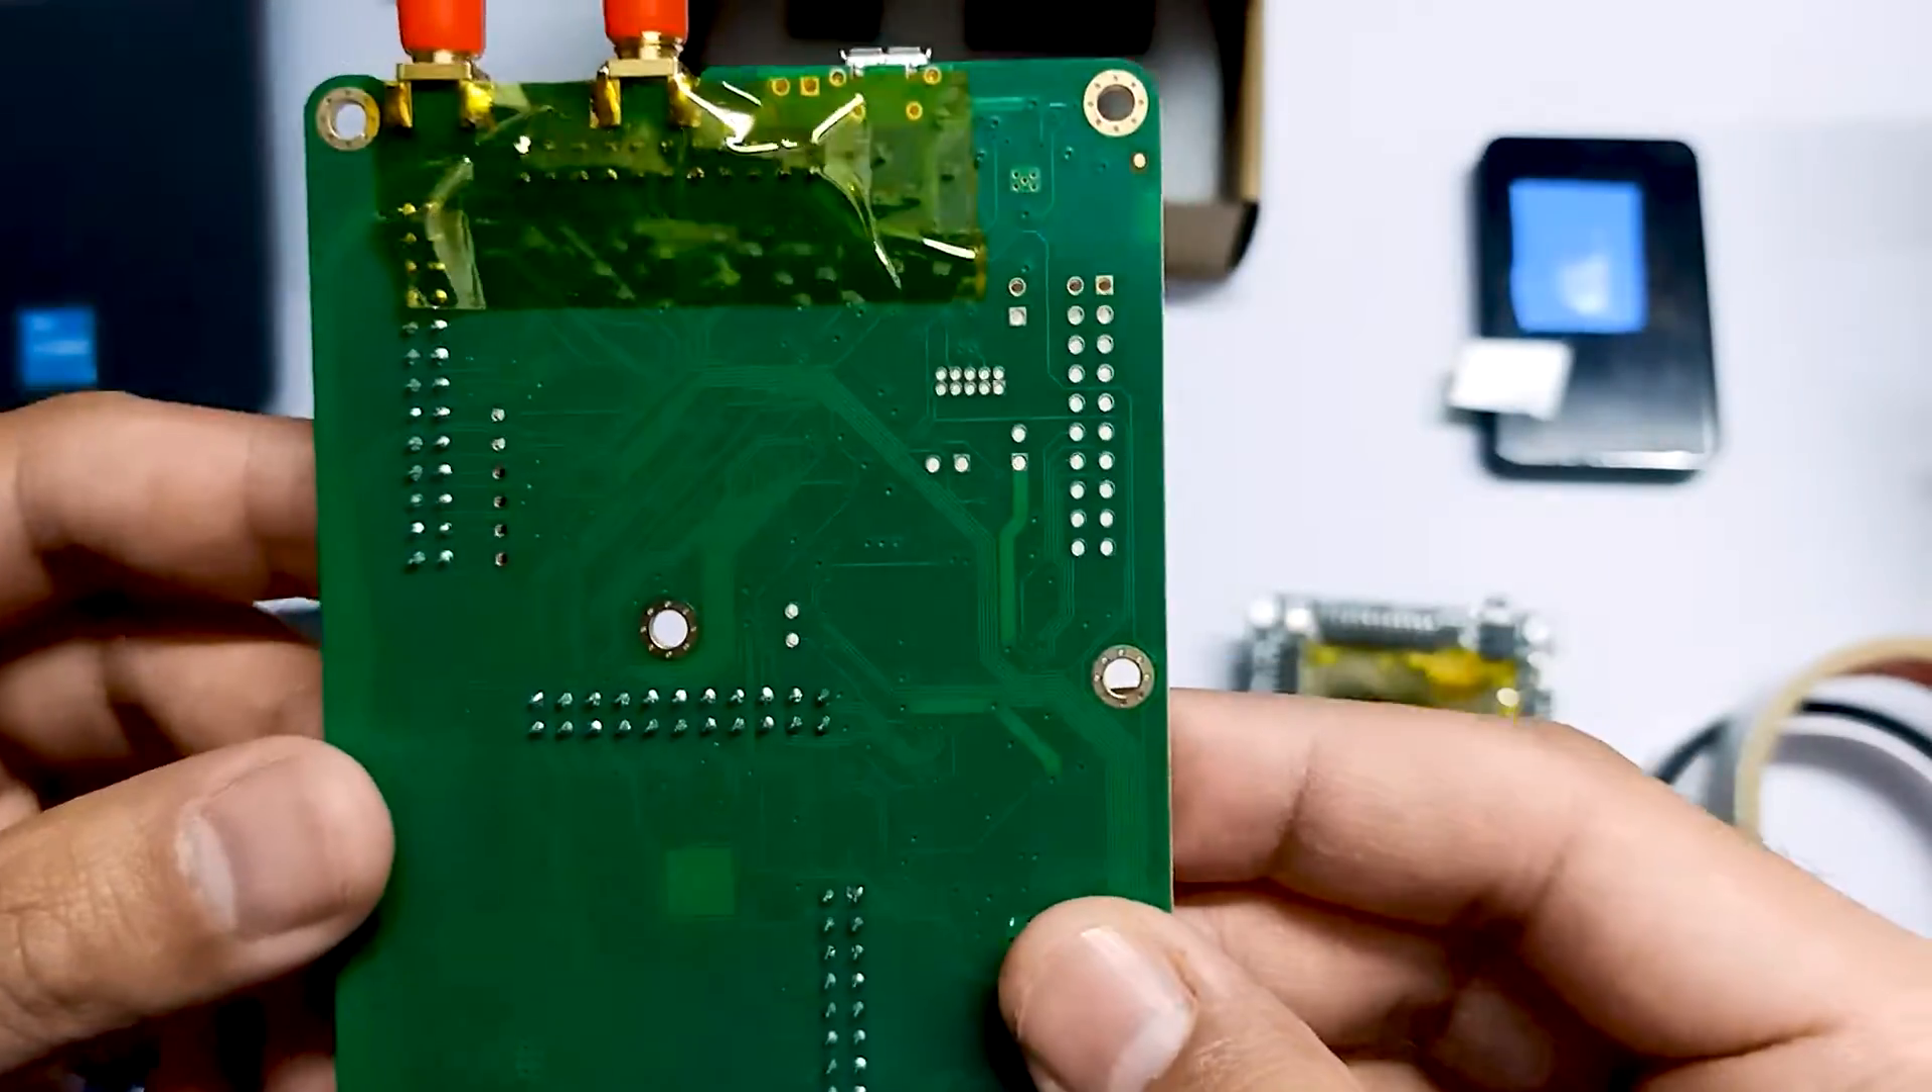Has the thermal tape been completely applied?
Yes.